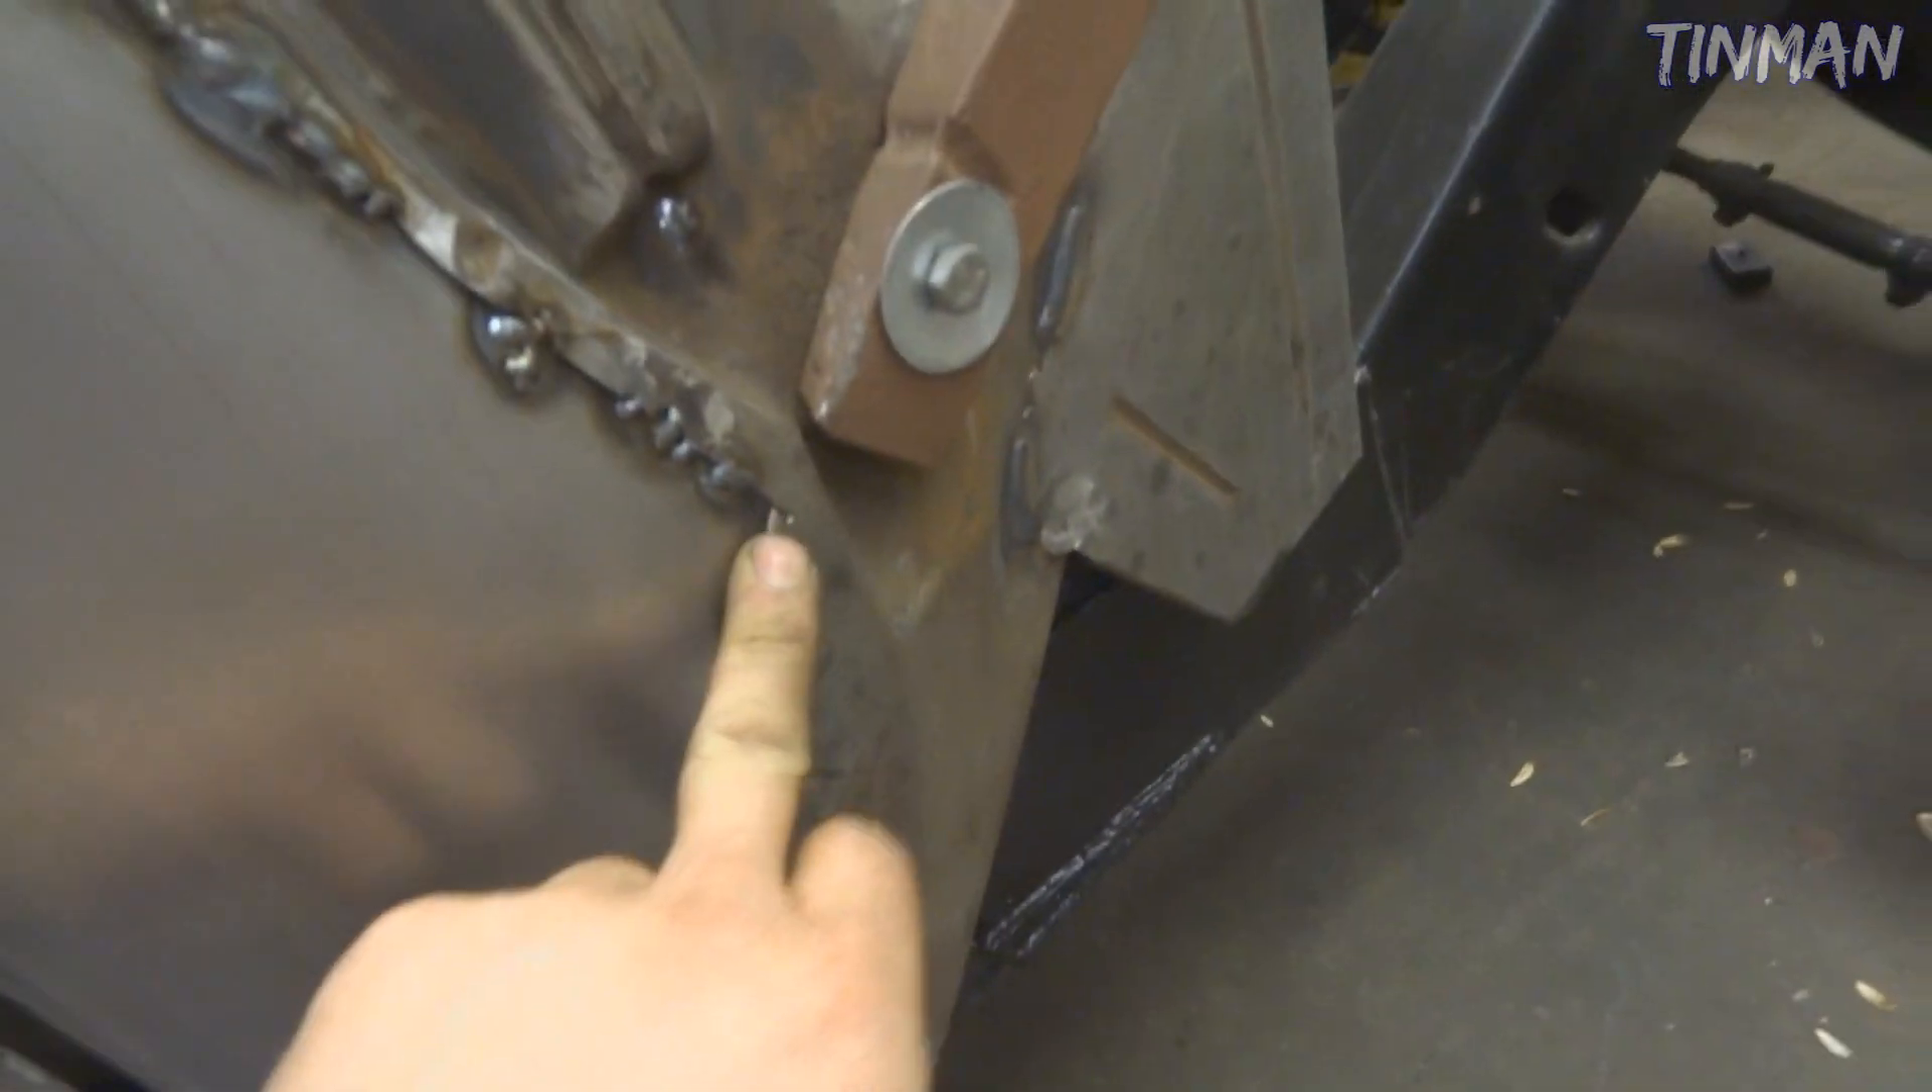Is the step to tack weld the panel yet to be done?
No.